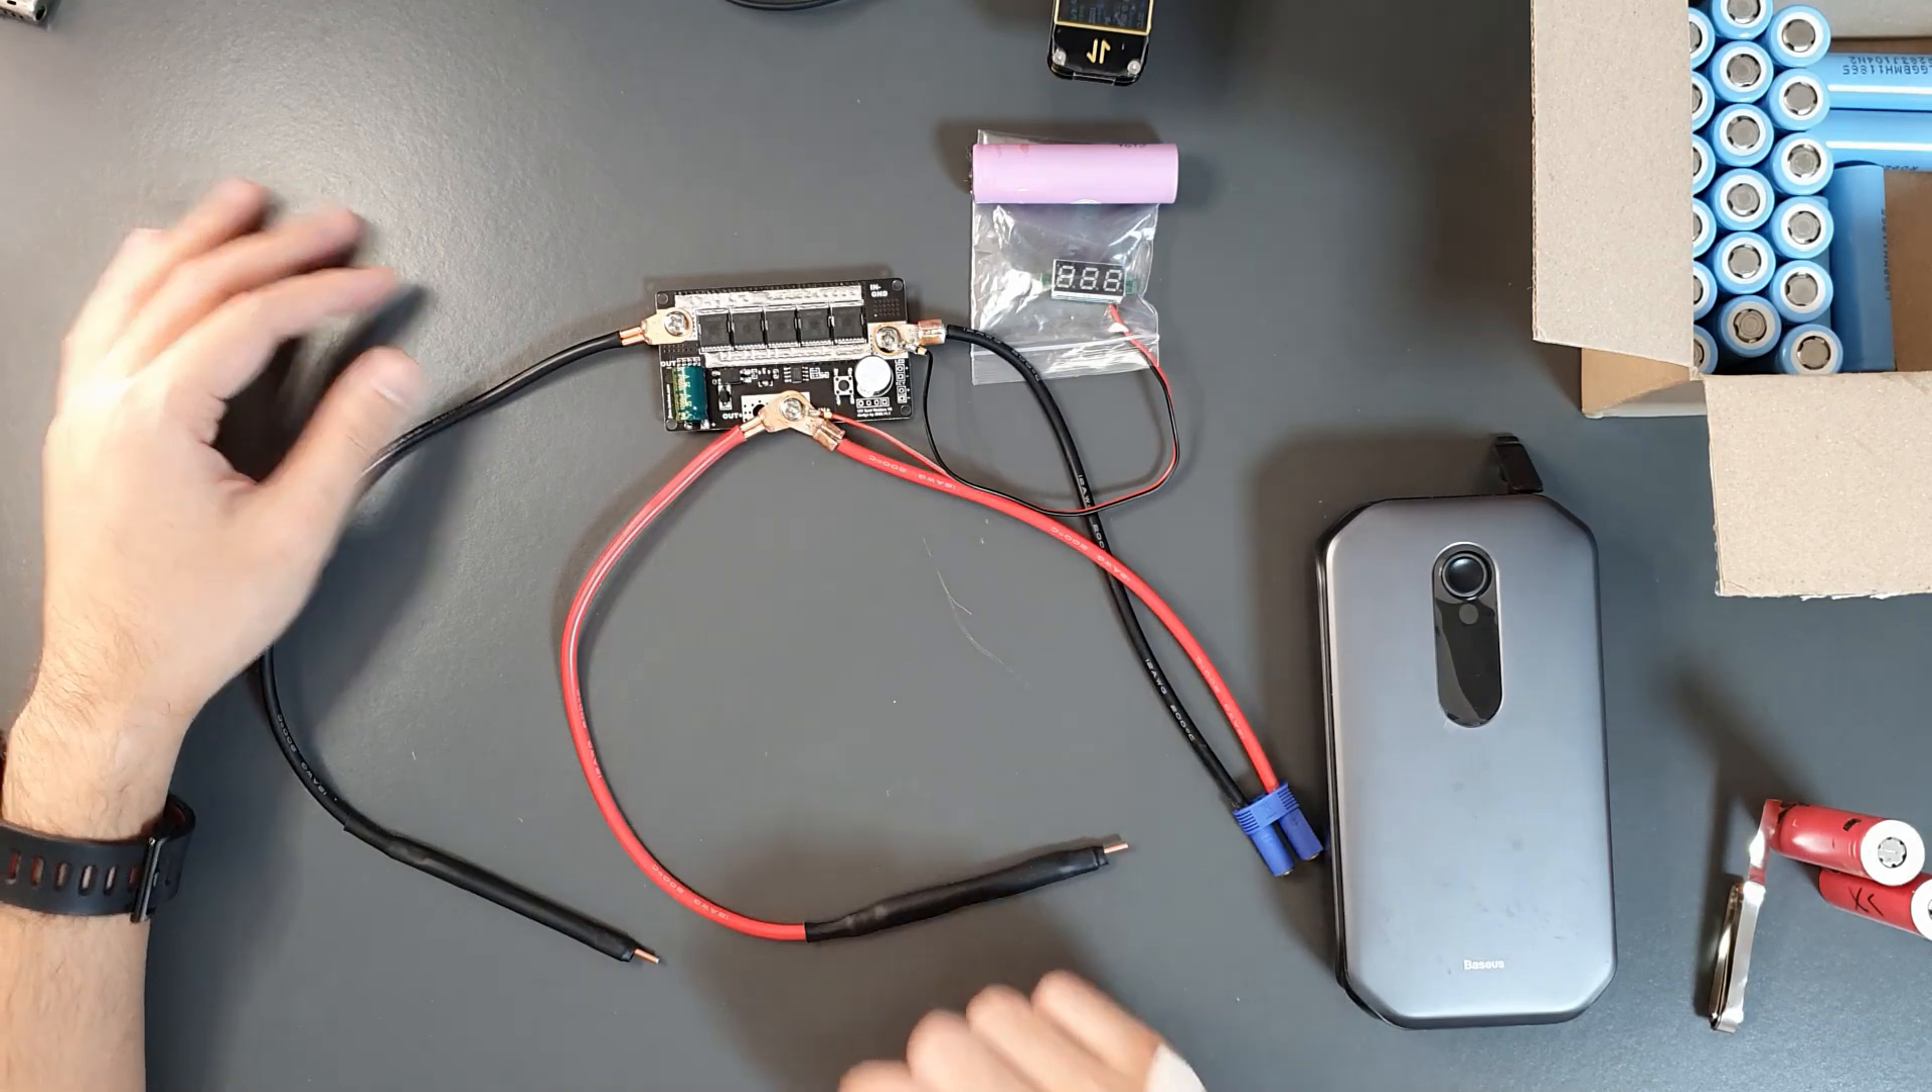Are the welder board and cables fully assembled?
Yes.